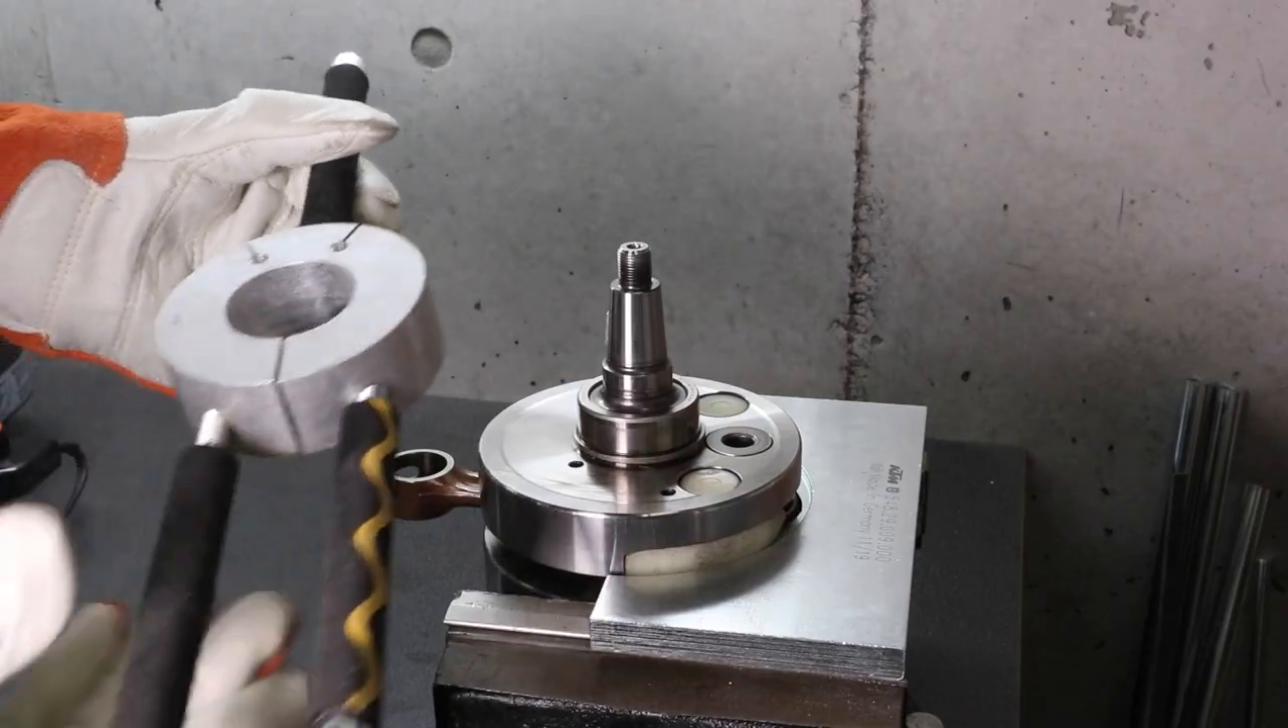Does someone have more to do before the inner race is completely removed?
Yes.